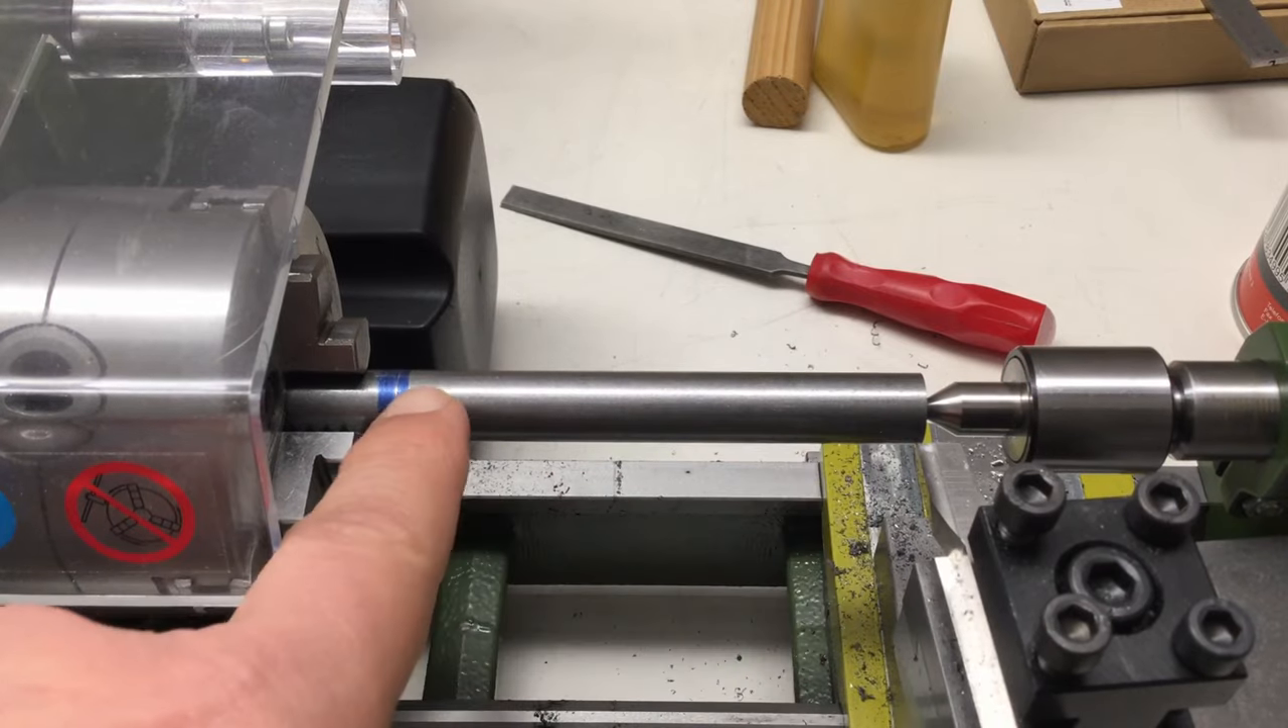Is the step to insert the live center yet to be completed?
No.